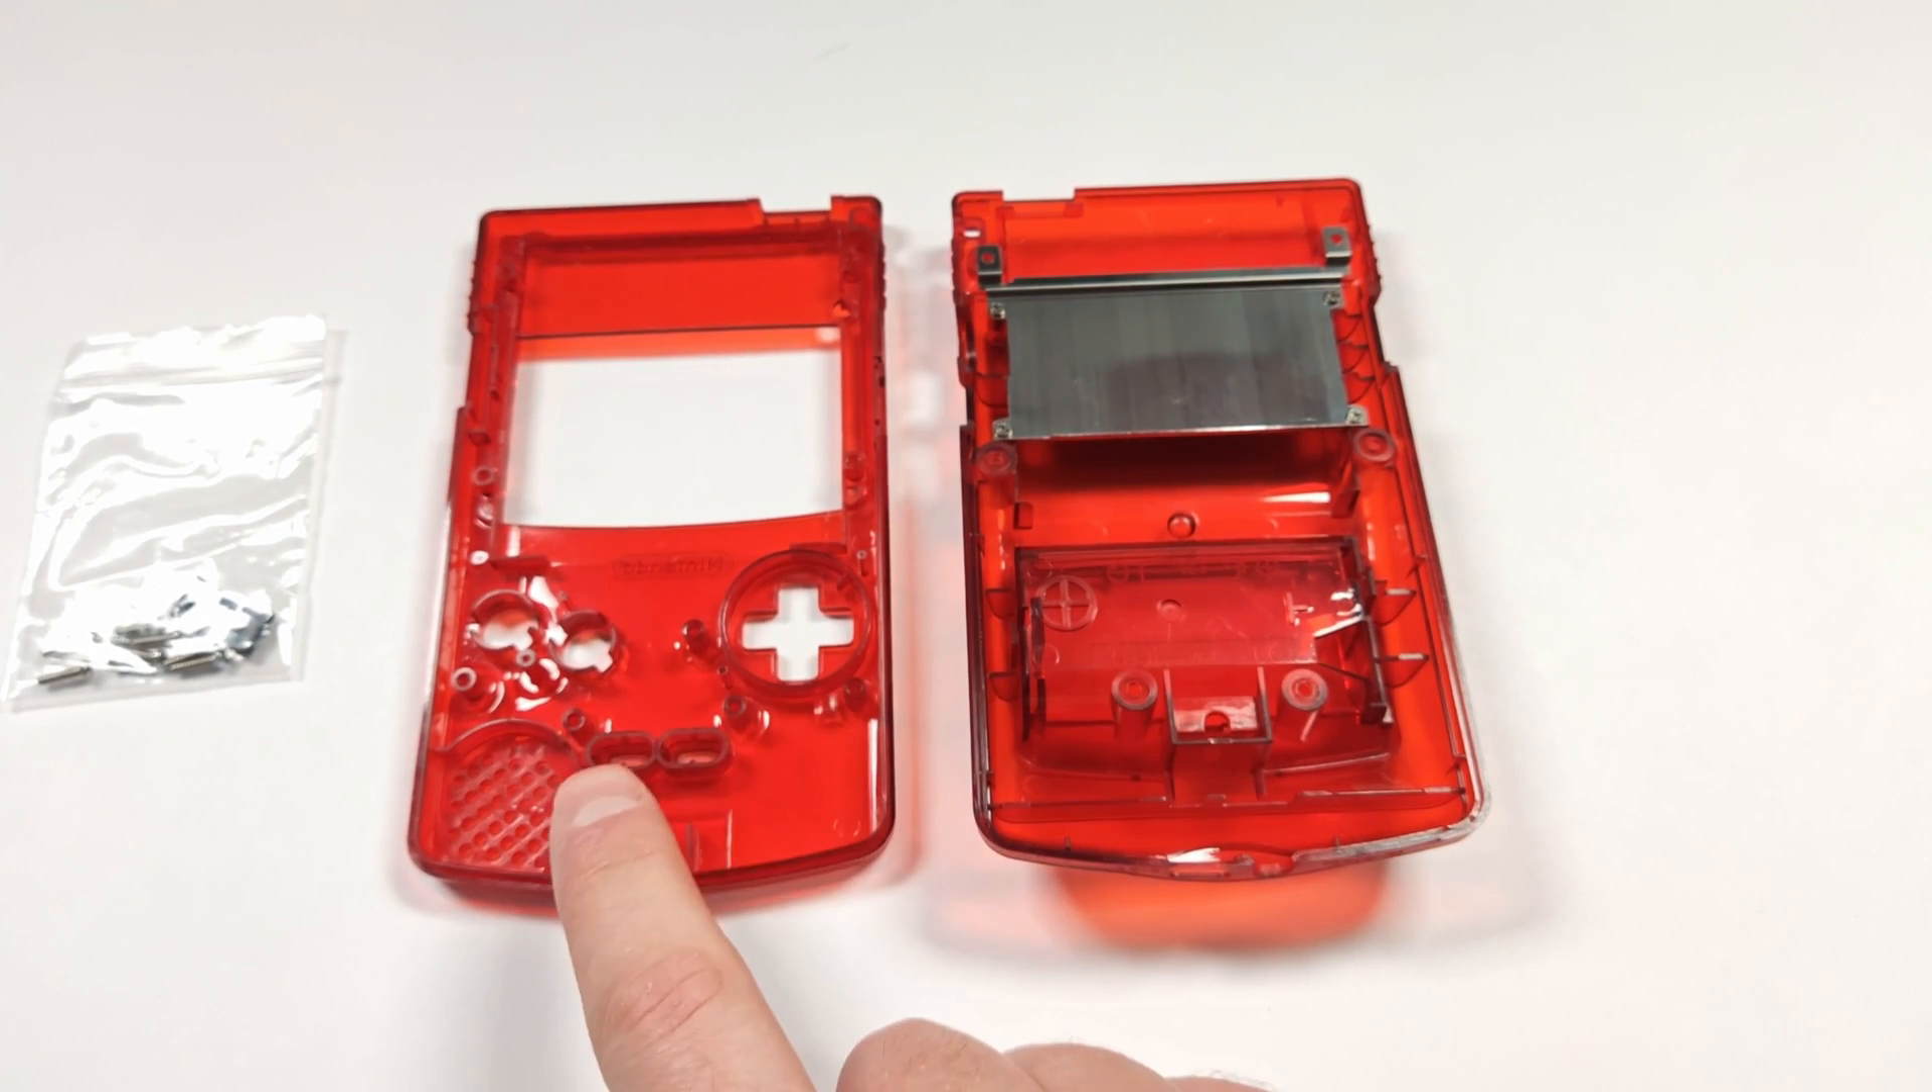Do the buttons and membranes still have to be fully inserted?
Yes.